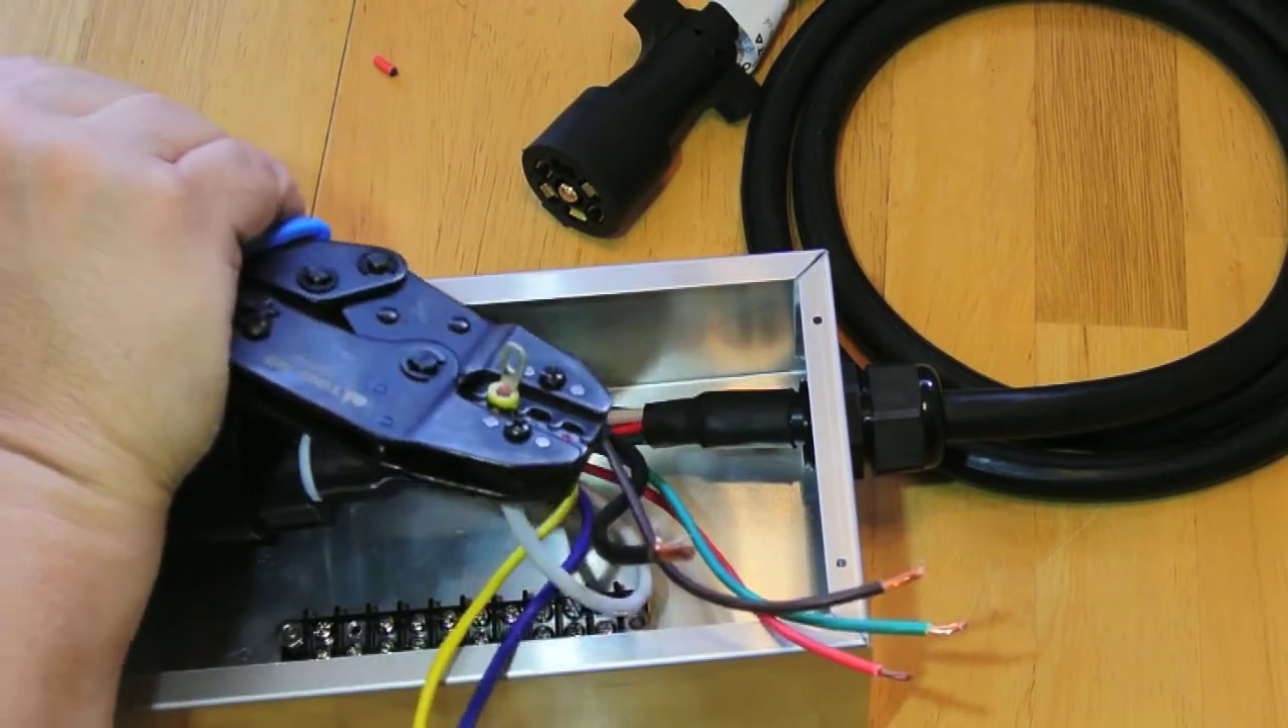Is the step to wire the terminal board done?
No.